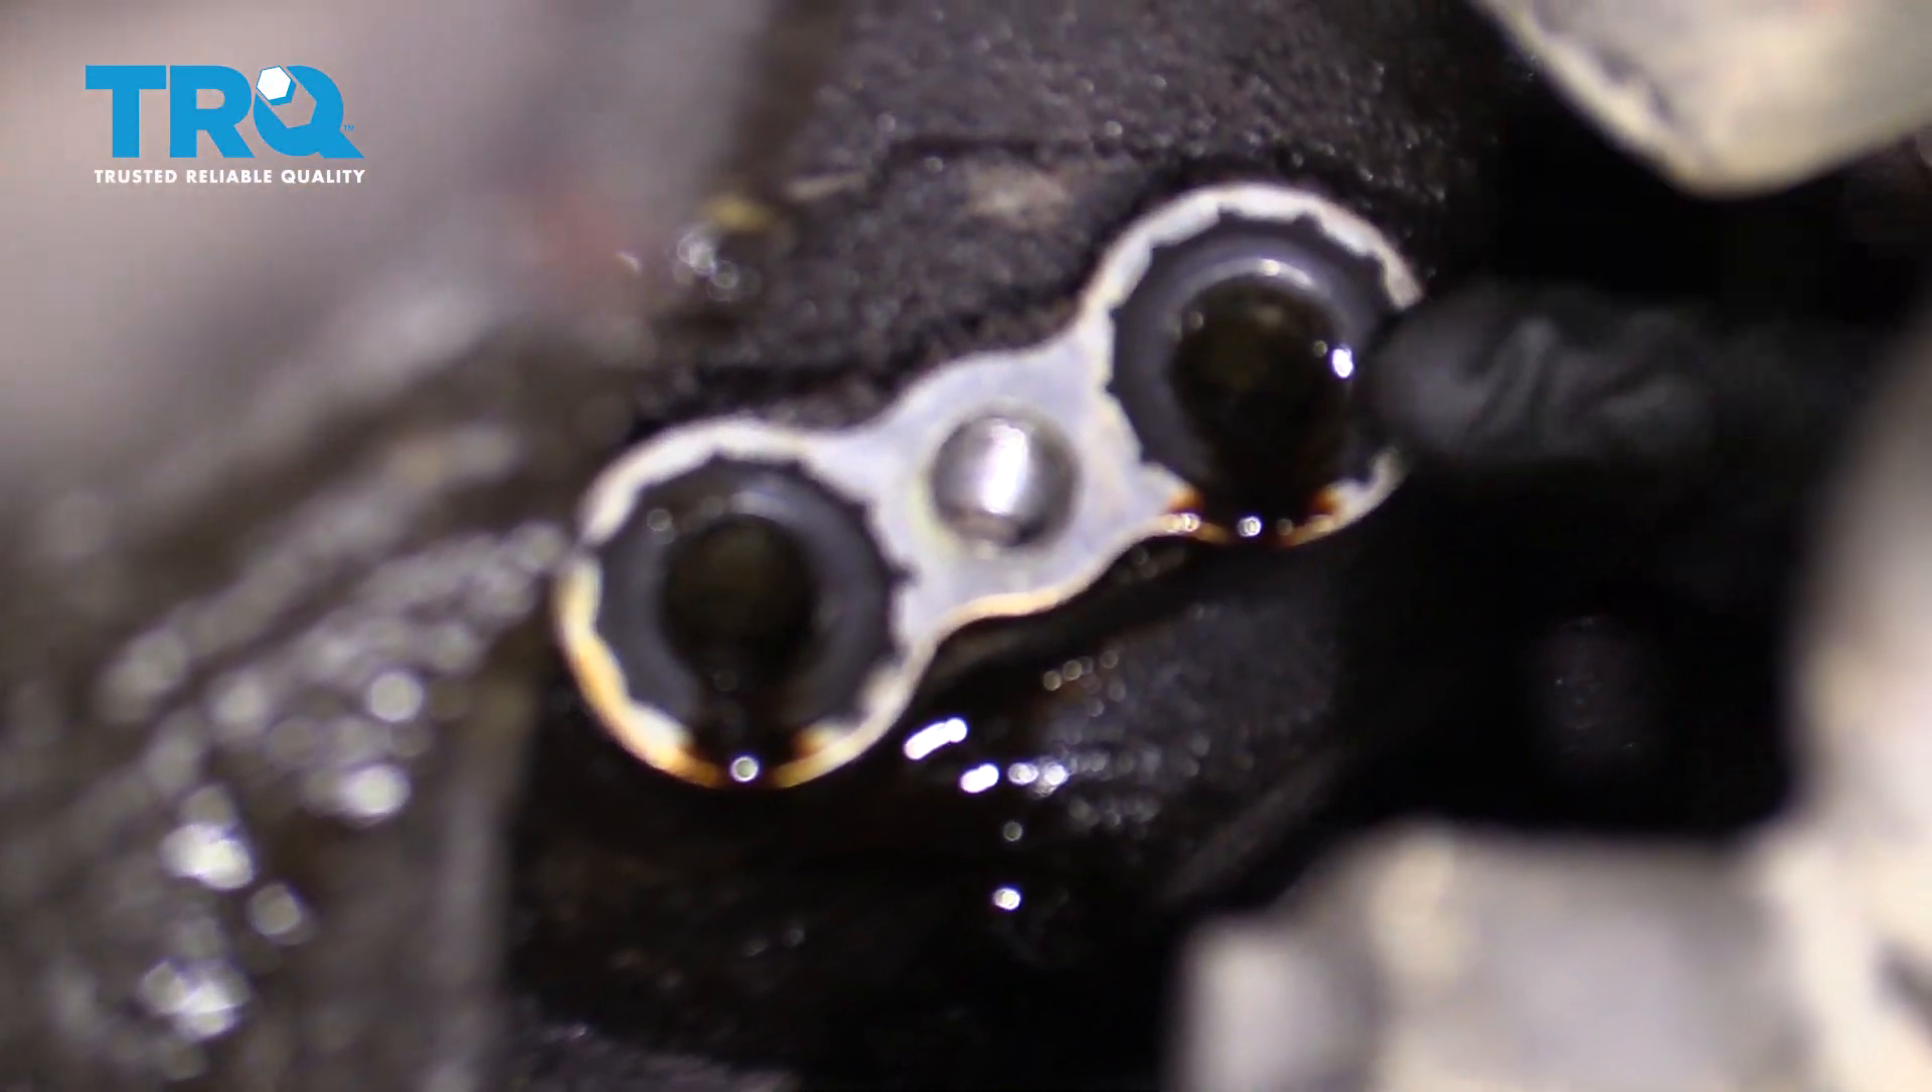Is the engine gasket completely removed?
No.